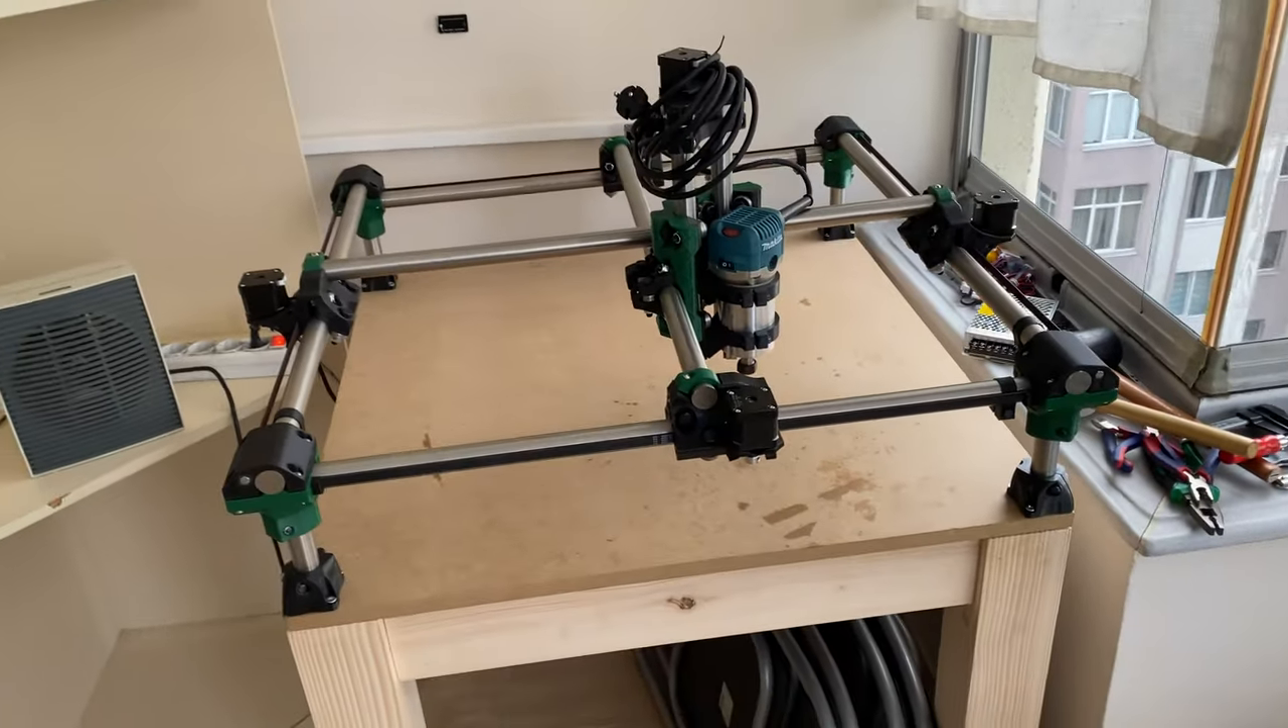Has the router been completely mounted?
Yes.